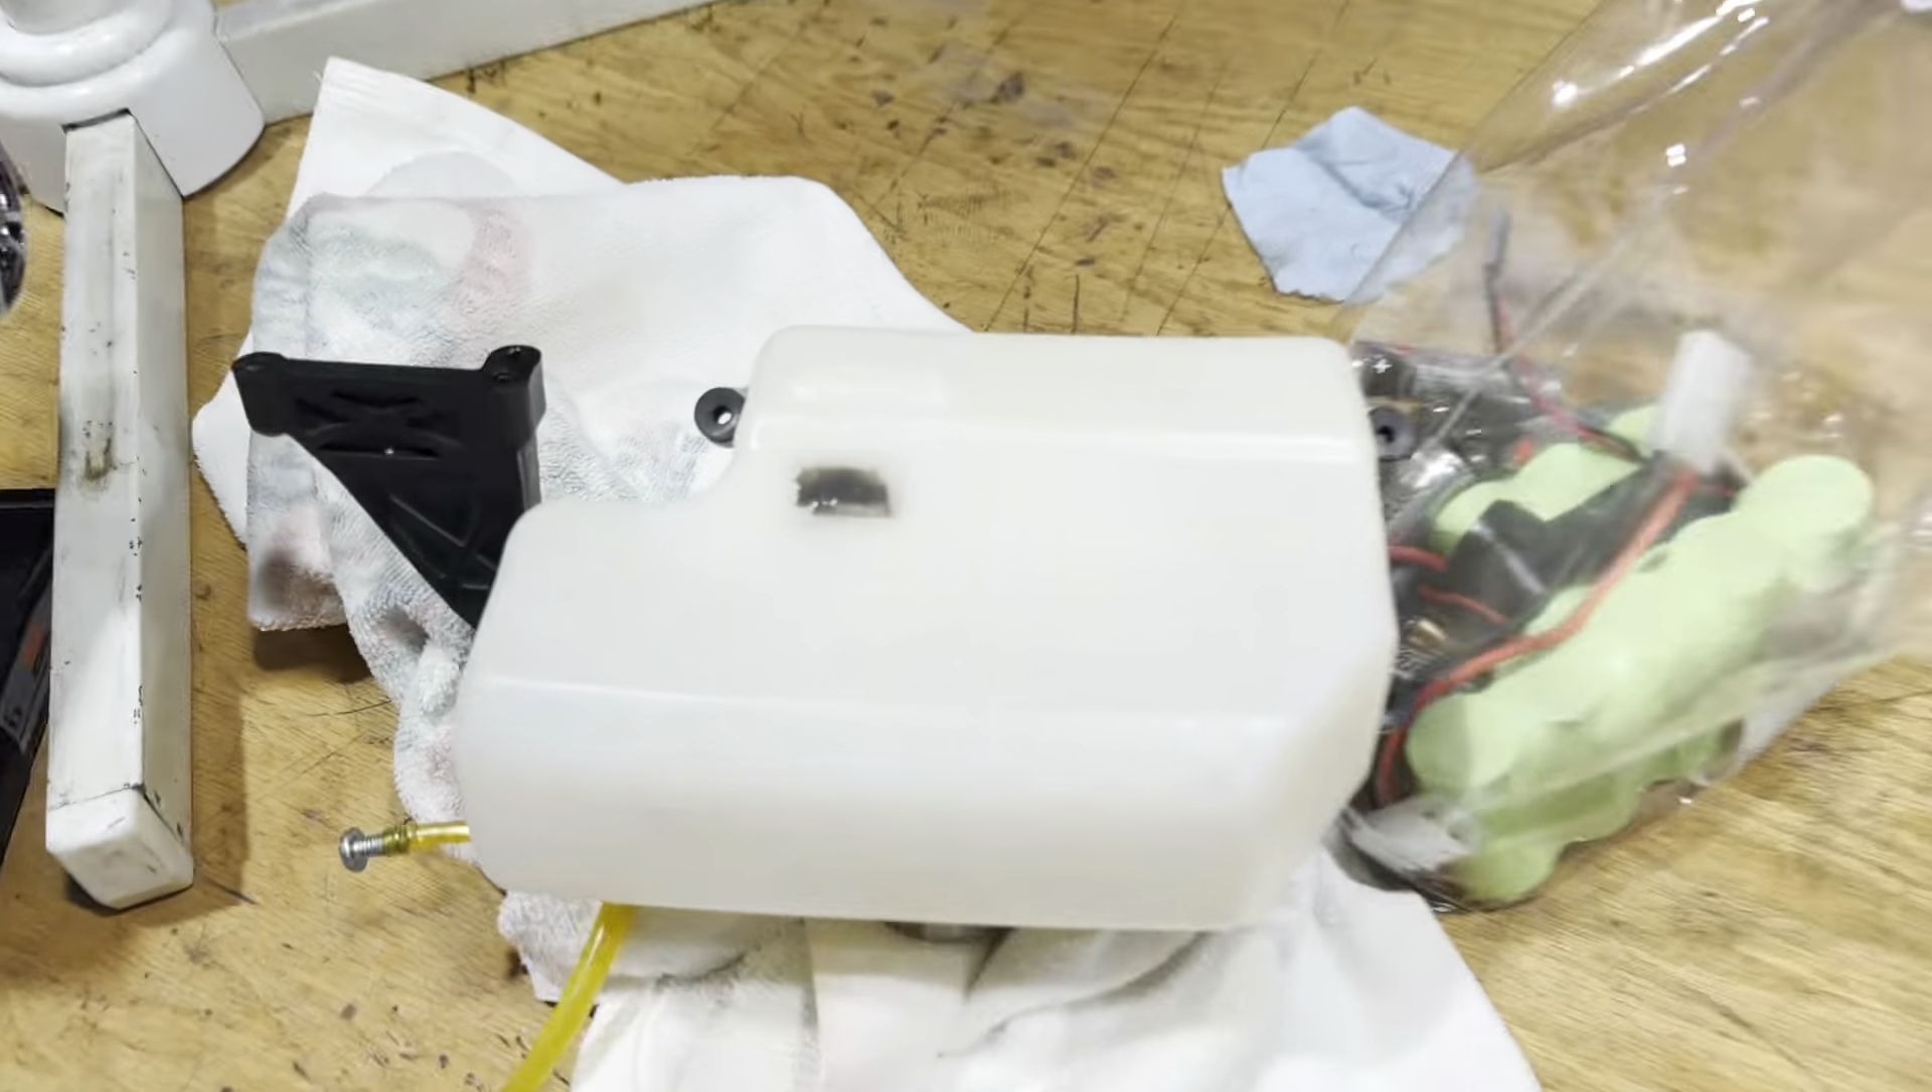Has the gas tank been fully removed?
Yes.